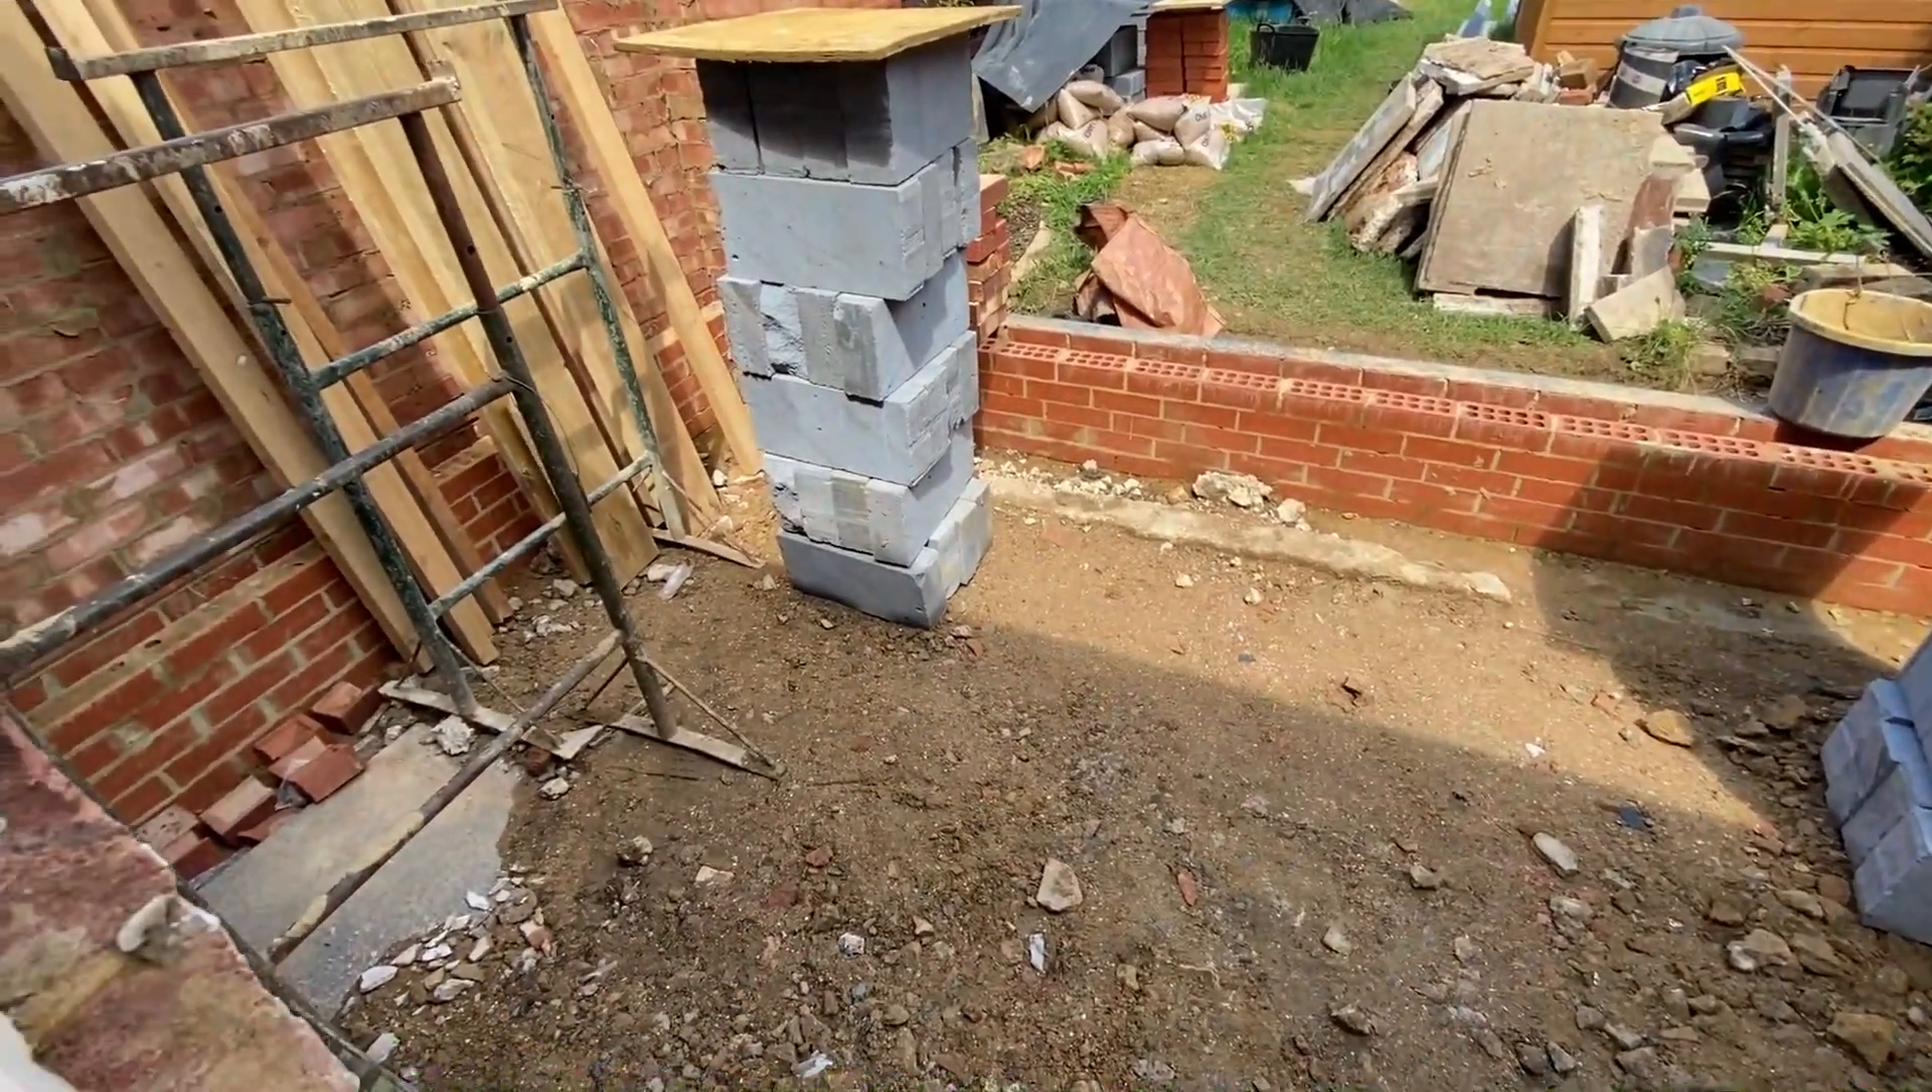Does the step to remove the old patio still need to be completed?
No.